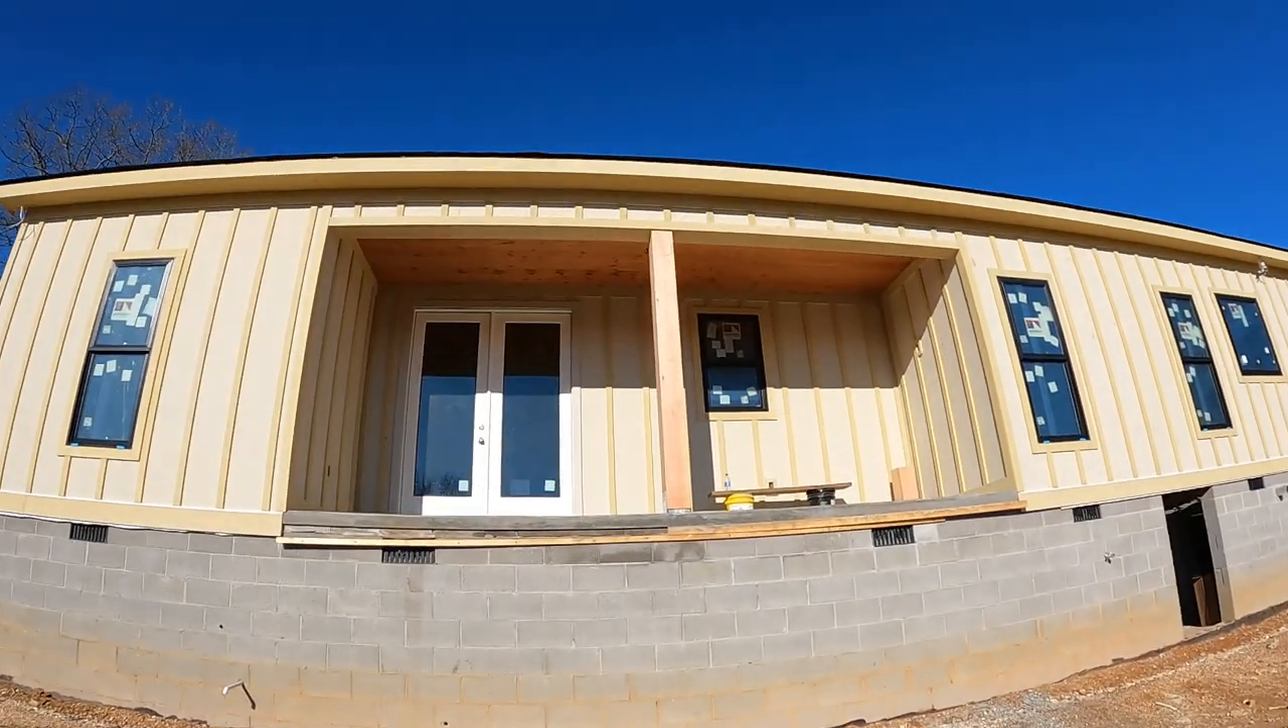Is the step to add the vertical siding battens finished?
Yes.